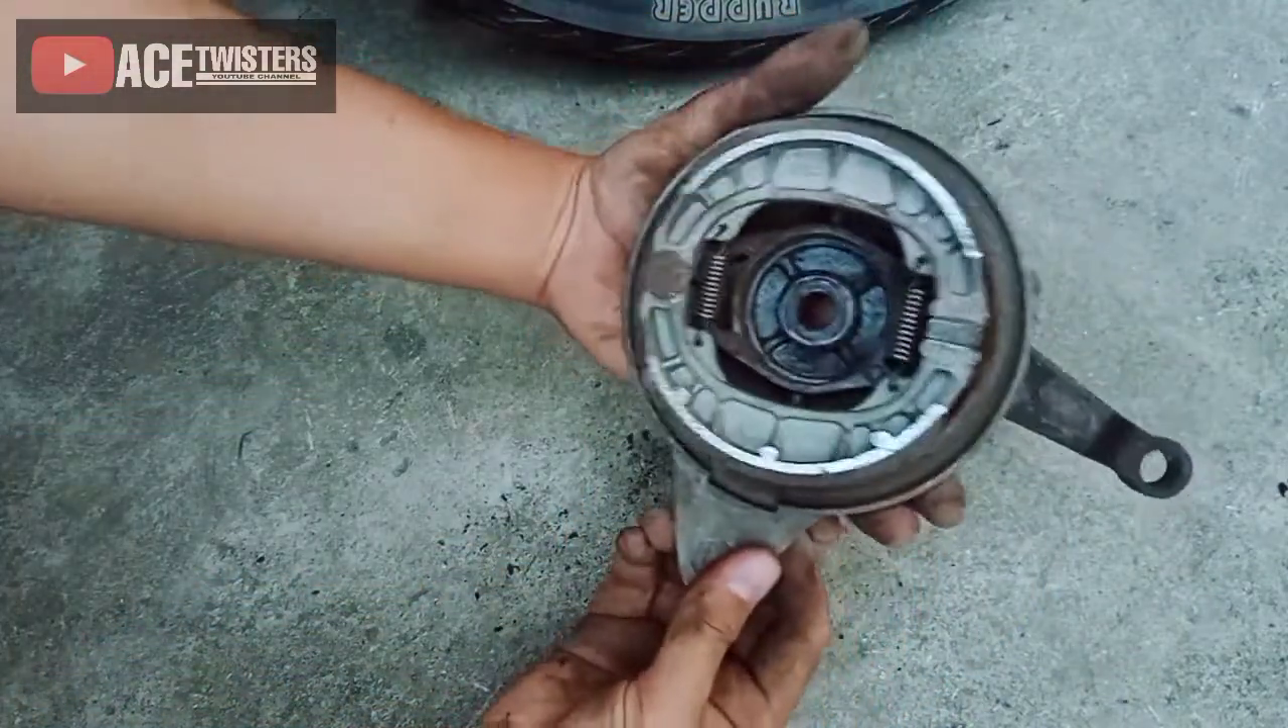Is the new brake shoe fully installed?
Yes.